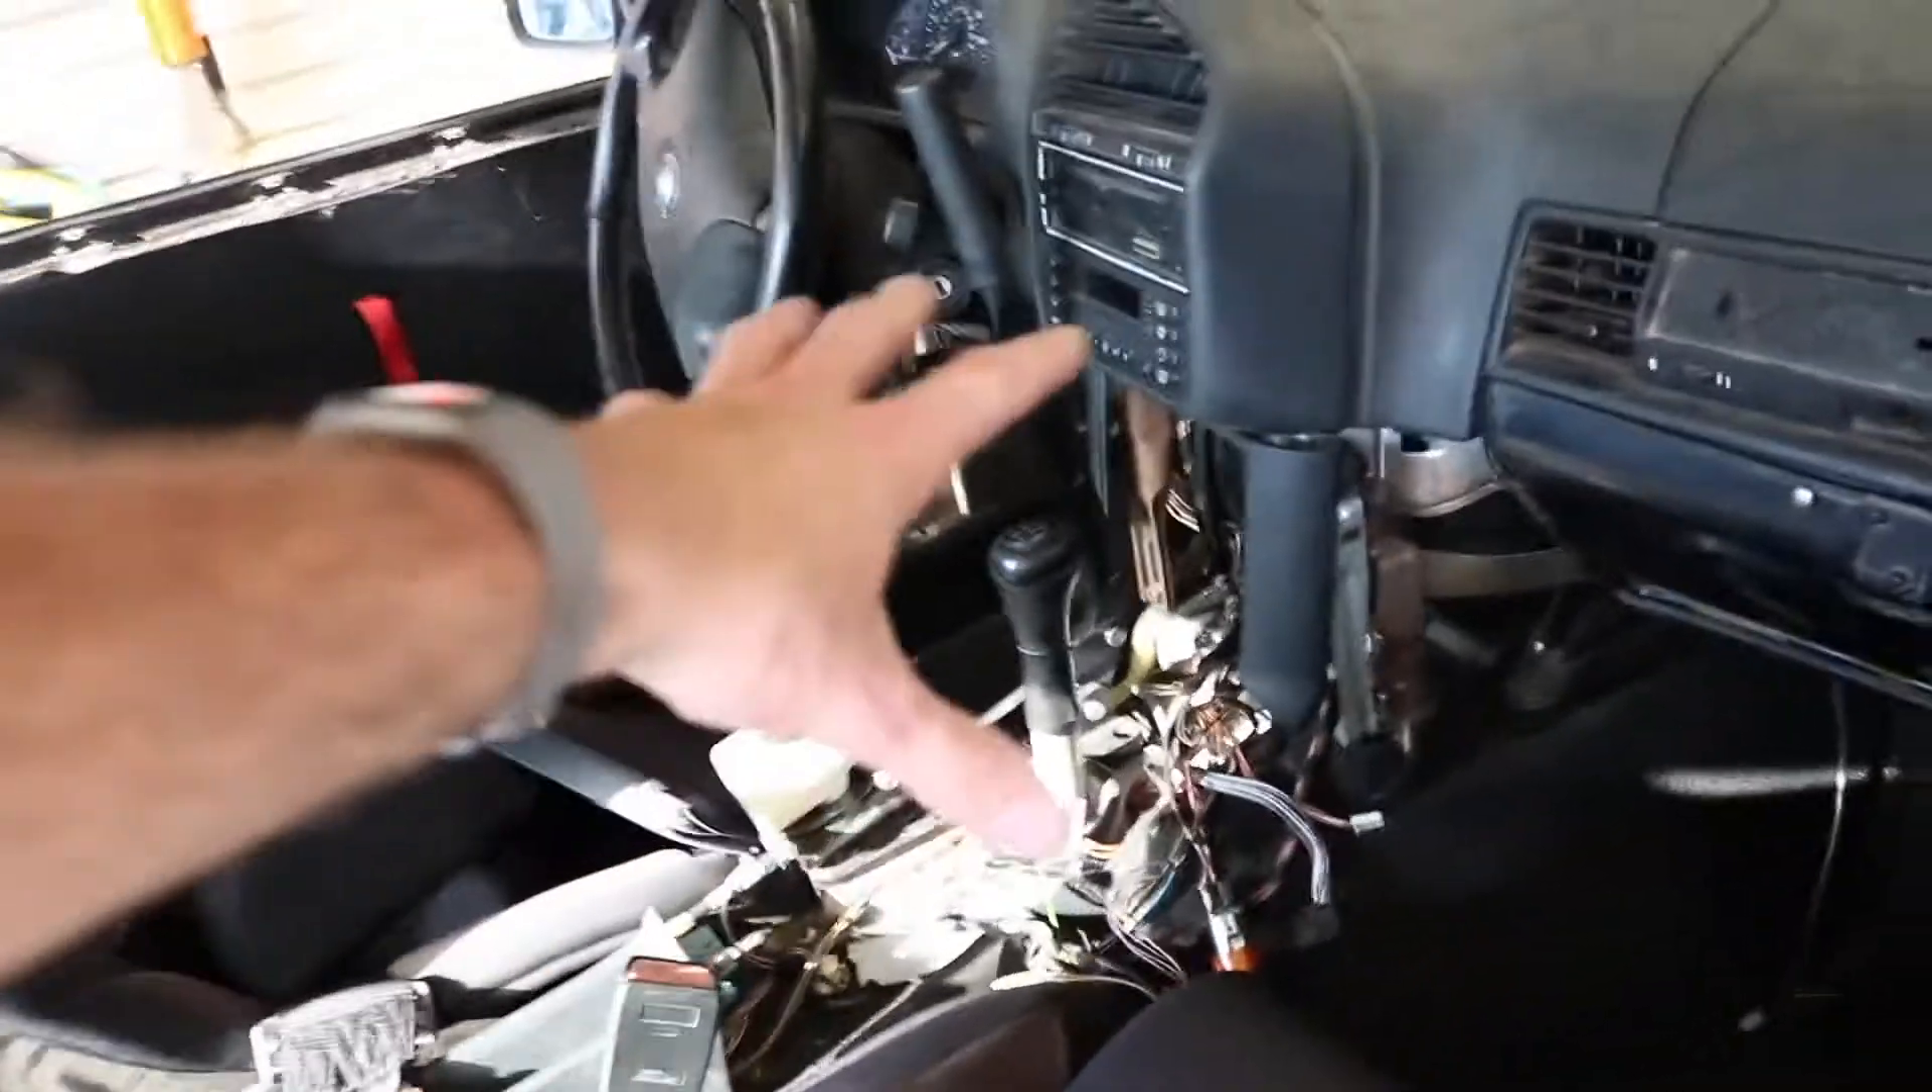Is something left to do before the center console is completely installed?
Yes.